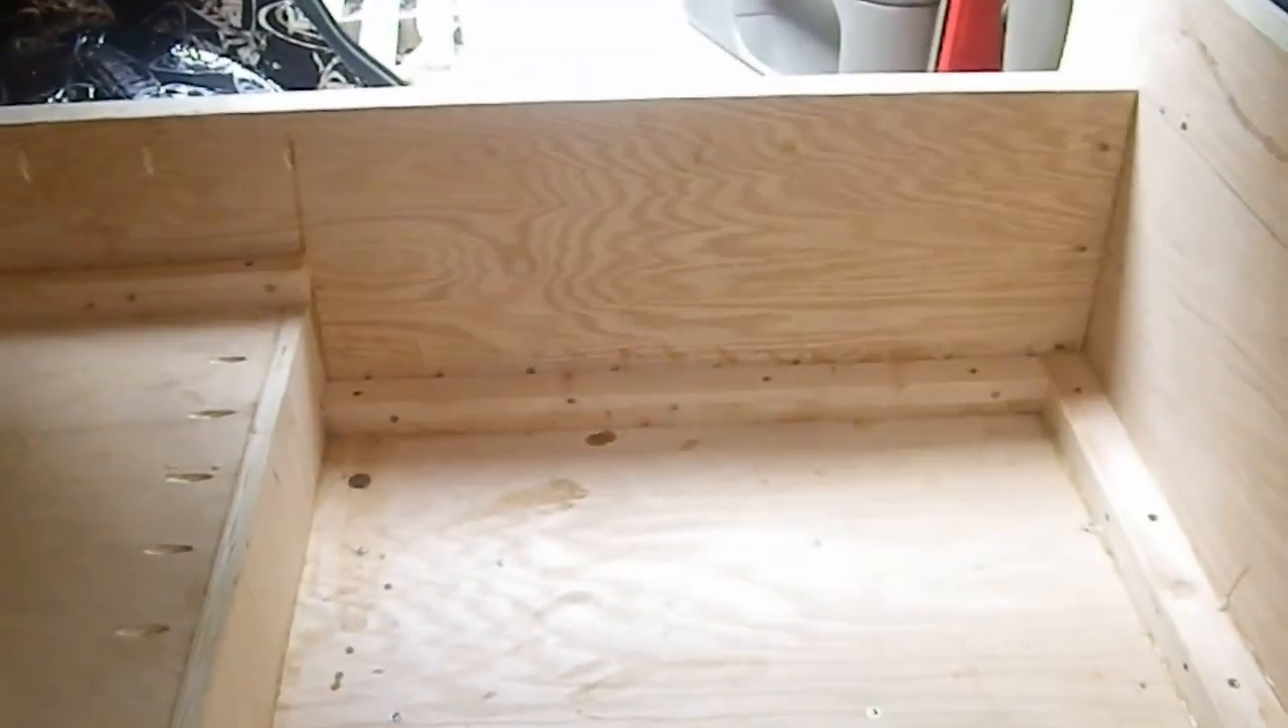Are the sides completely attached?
Yes.